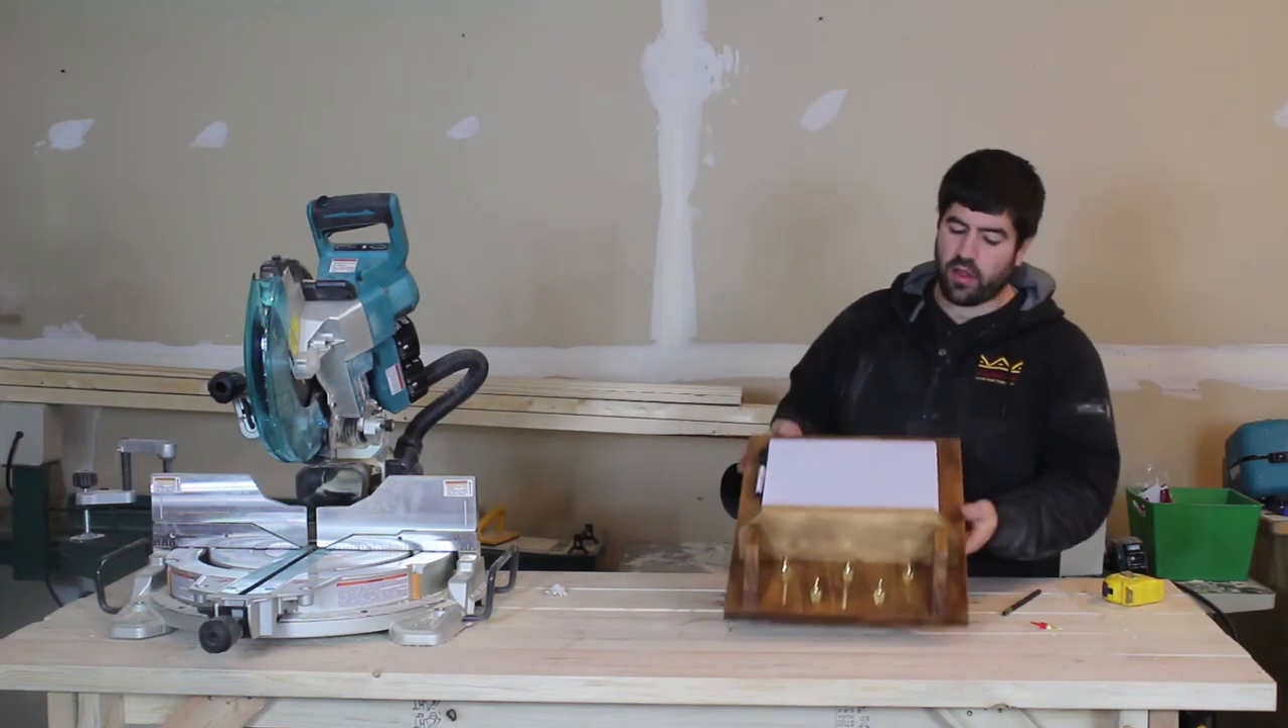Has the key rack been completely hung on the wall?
No.